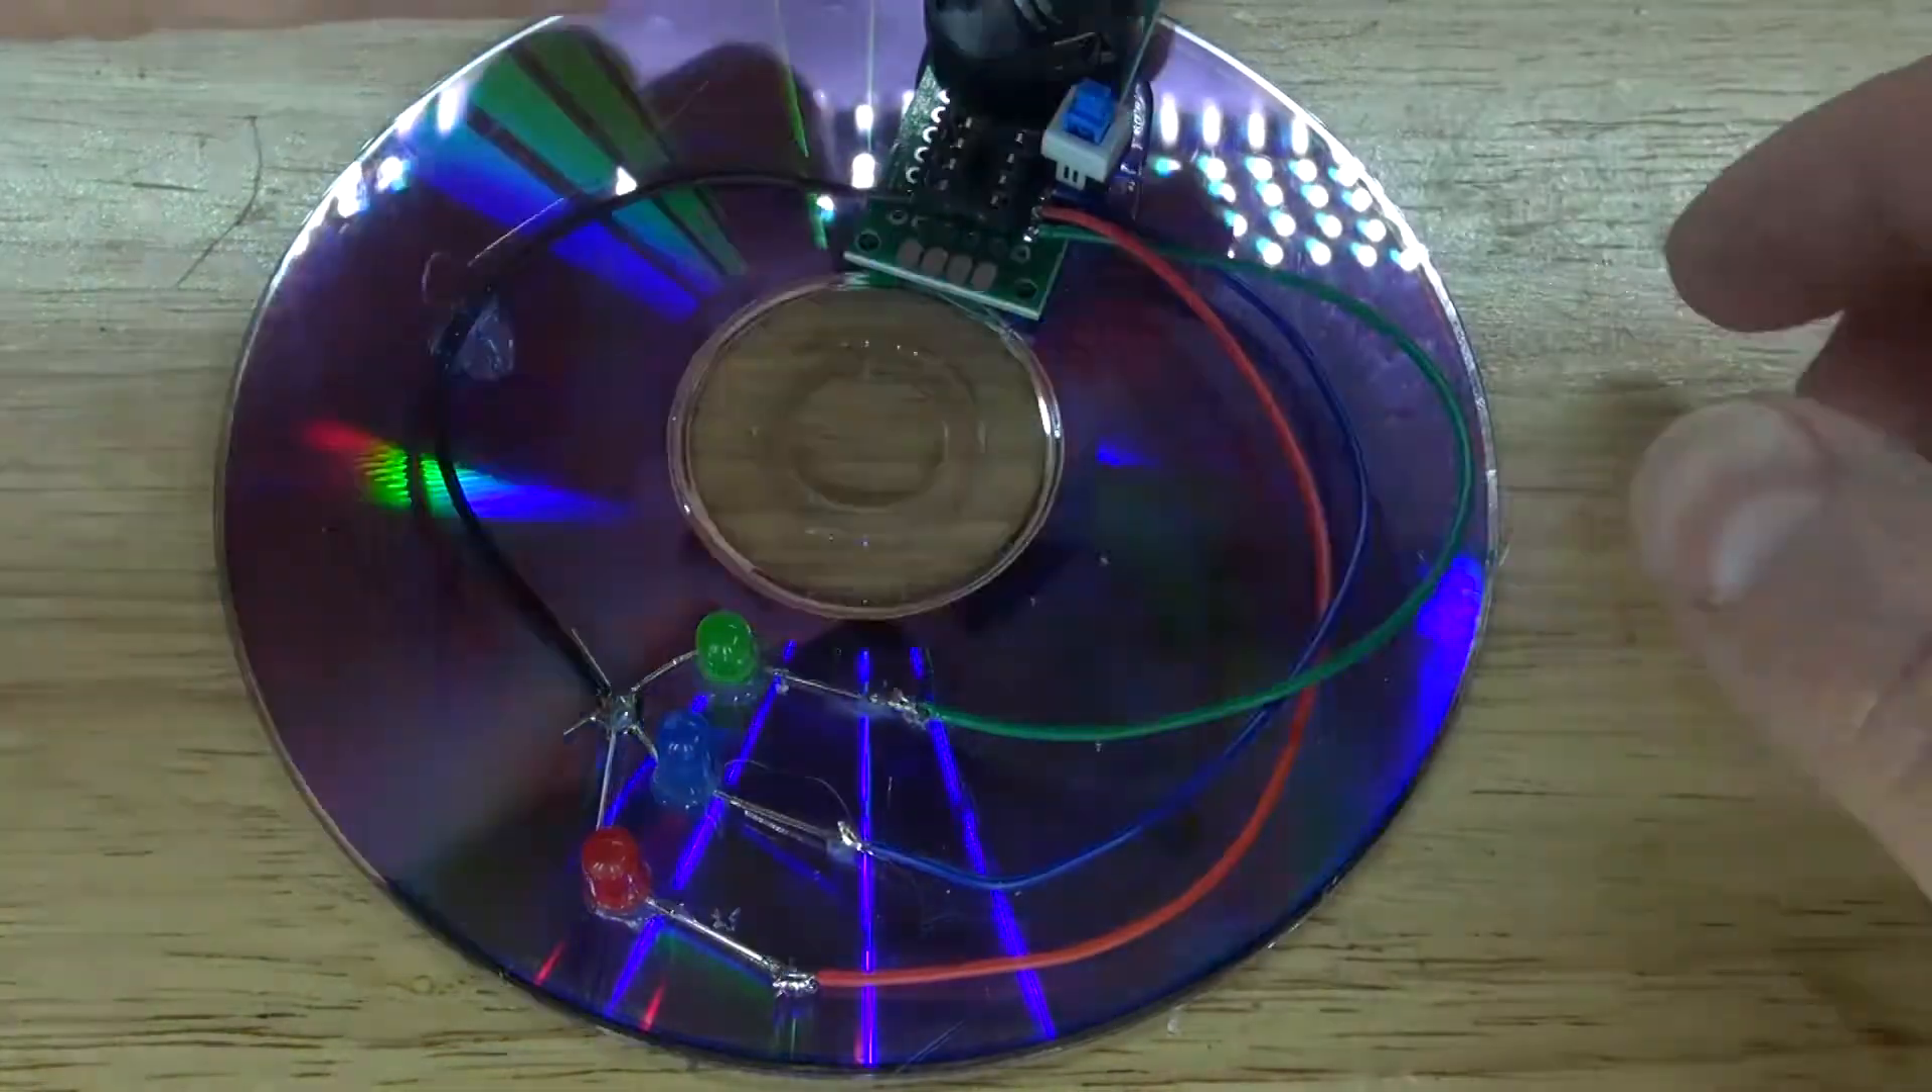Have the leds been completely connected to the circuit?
Yes.